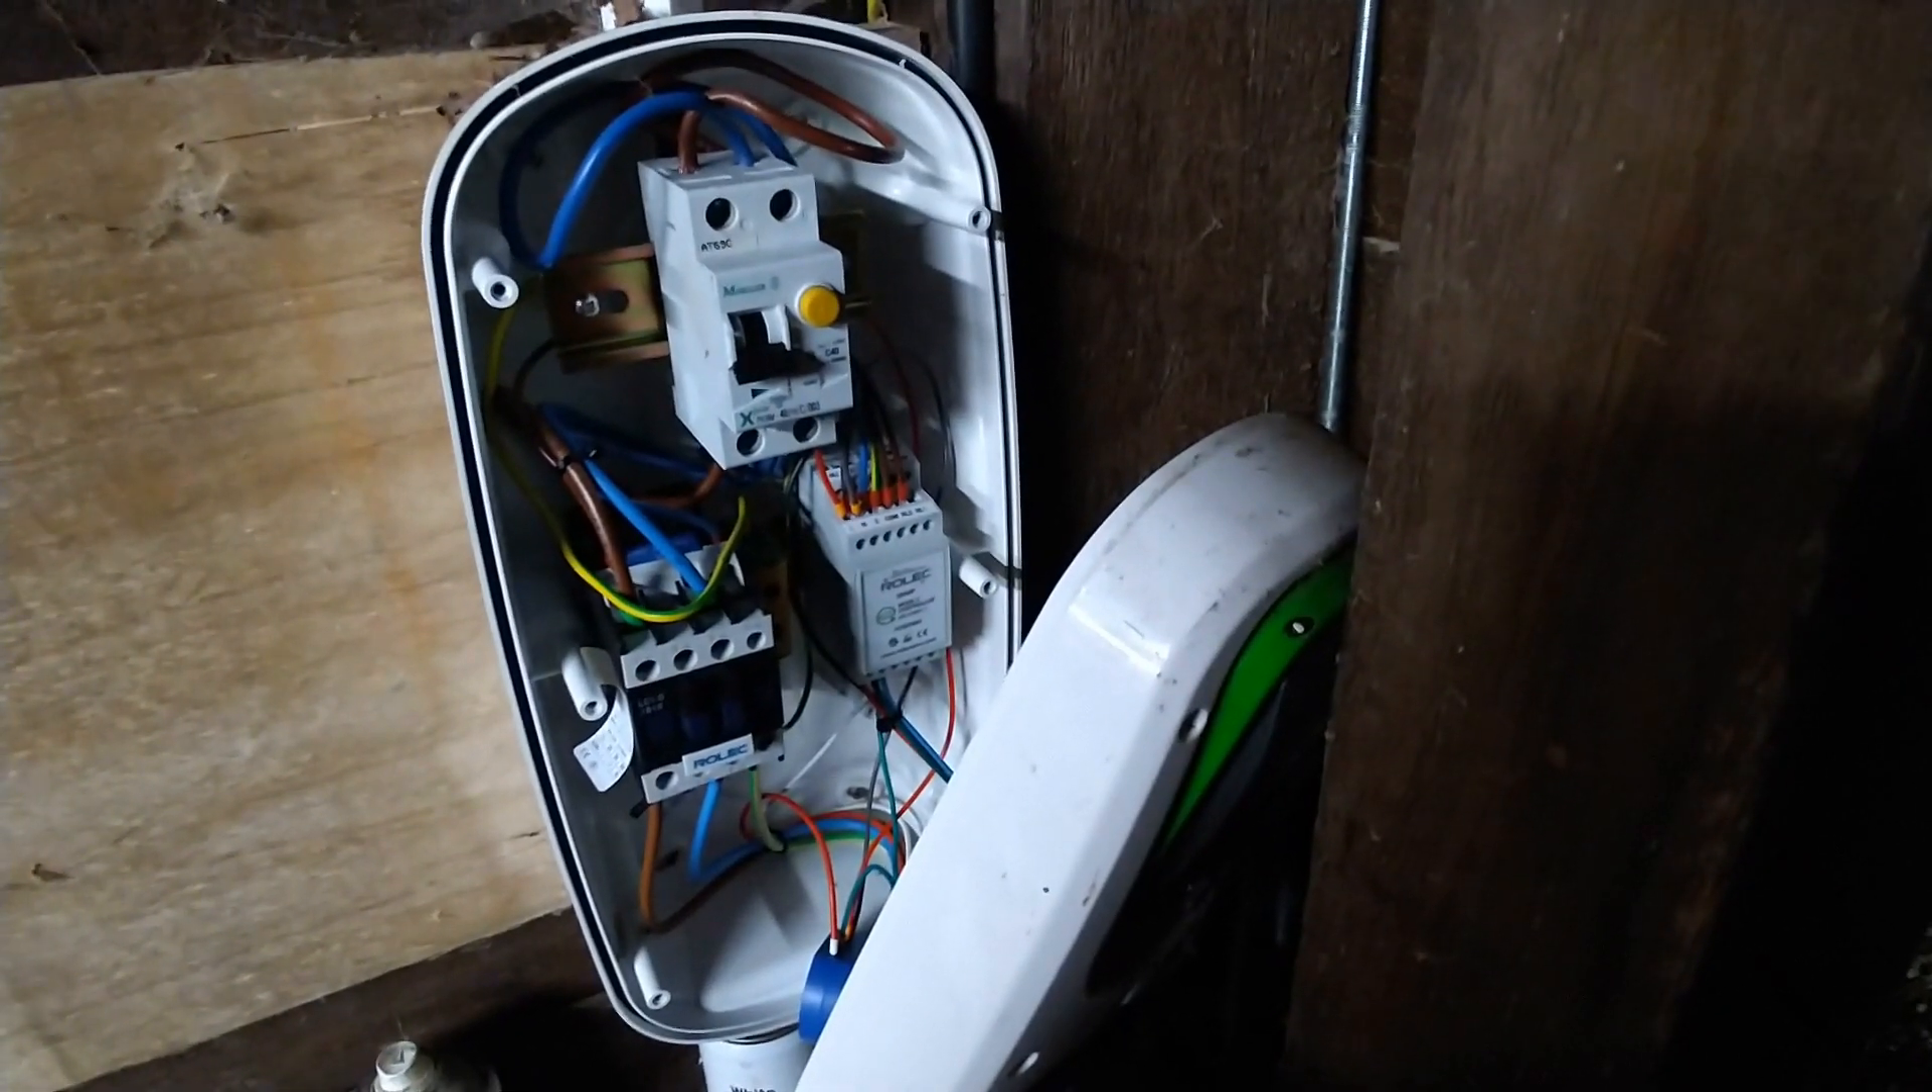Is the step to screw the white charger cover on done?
No.